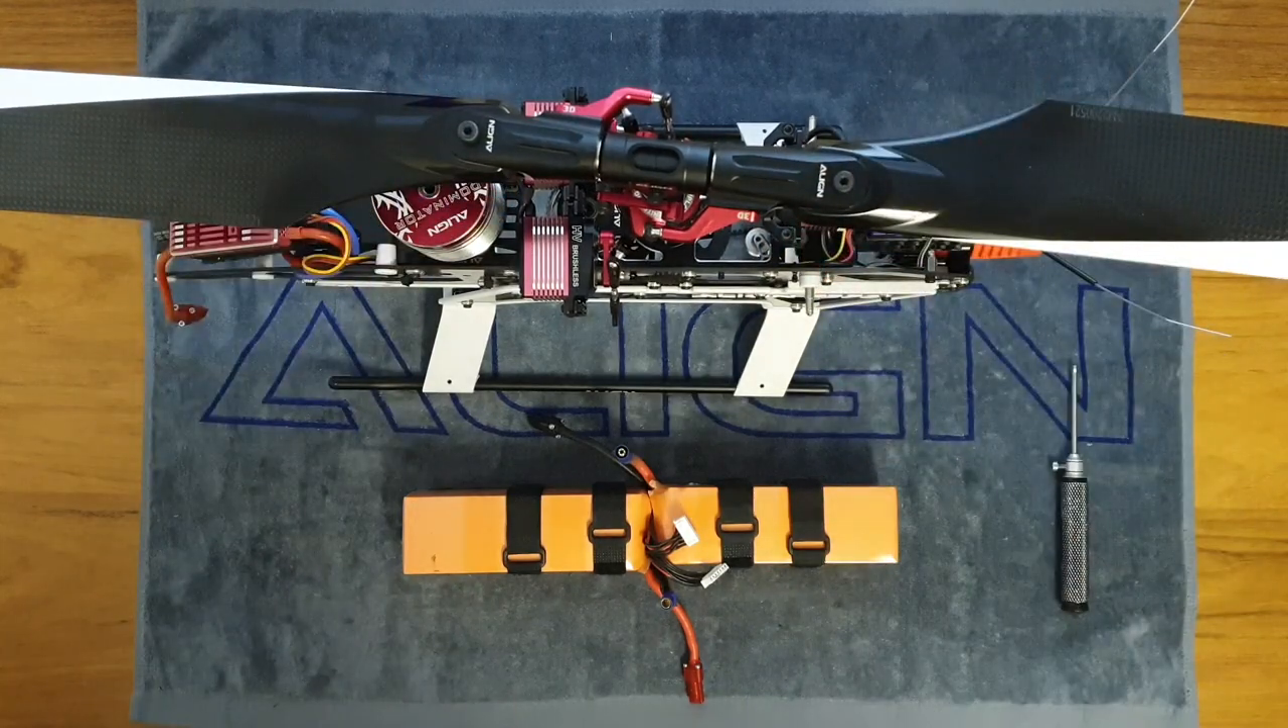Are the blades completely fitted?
Yes.